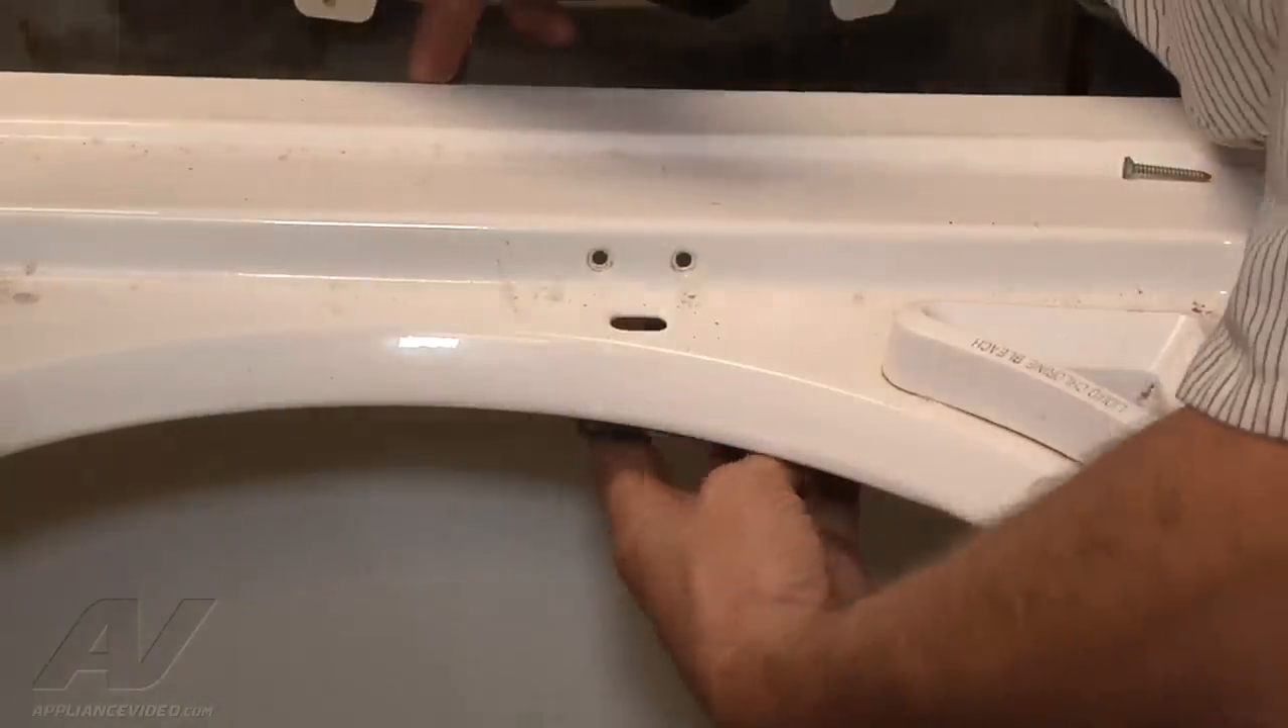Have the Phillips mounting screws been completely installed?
No.